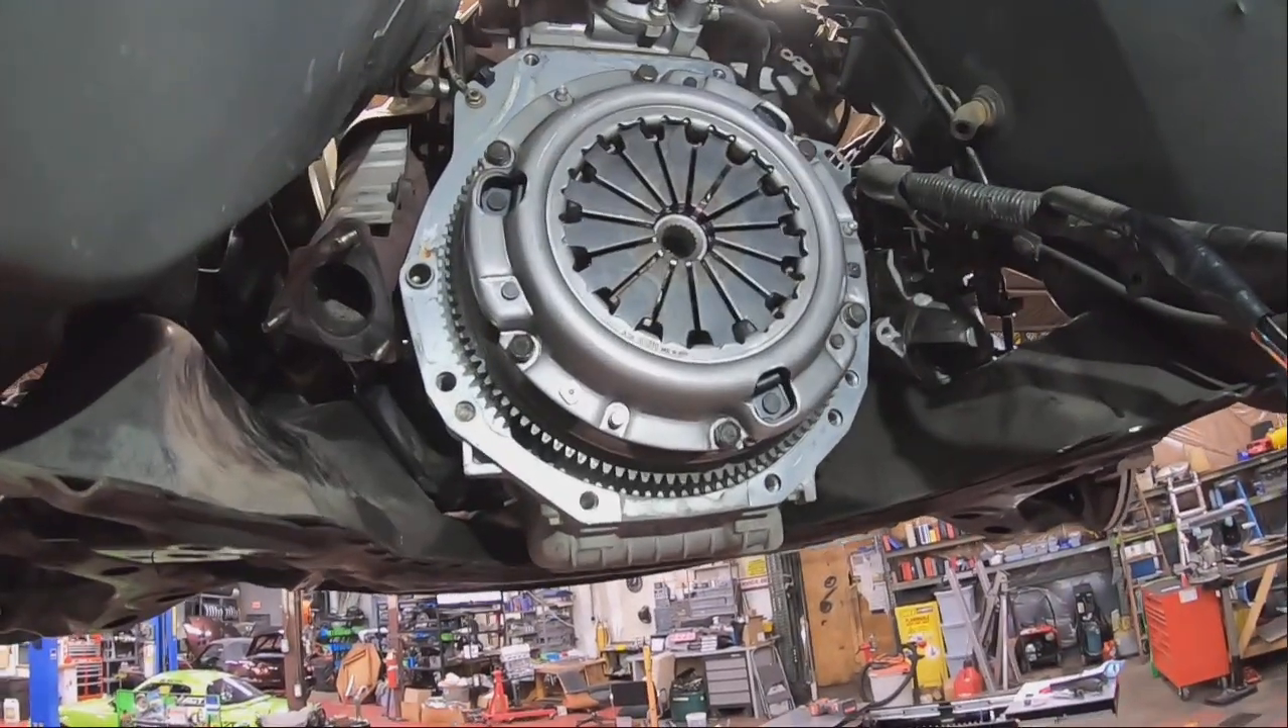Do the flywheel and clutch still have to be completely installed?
No.